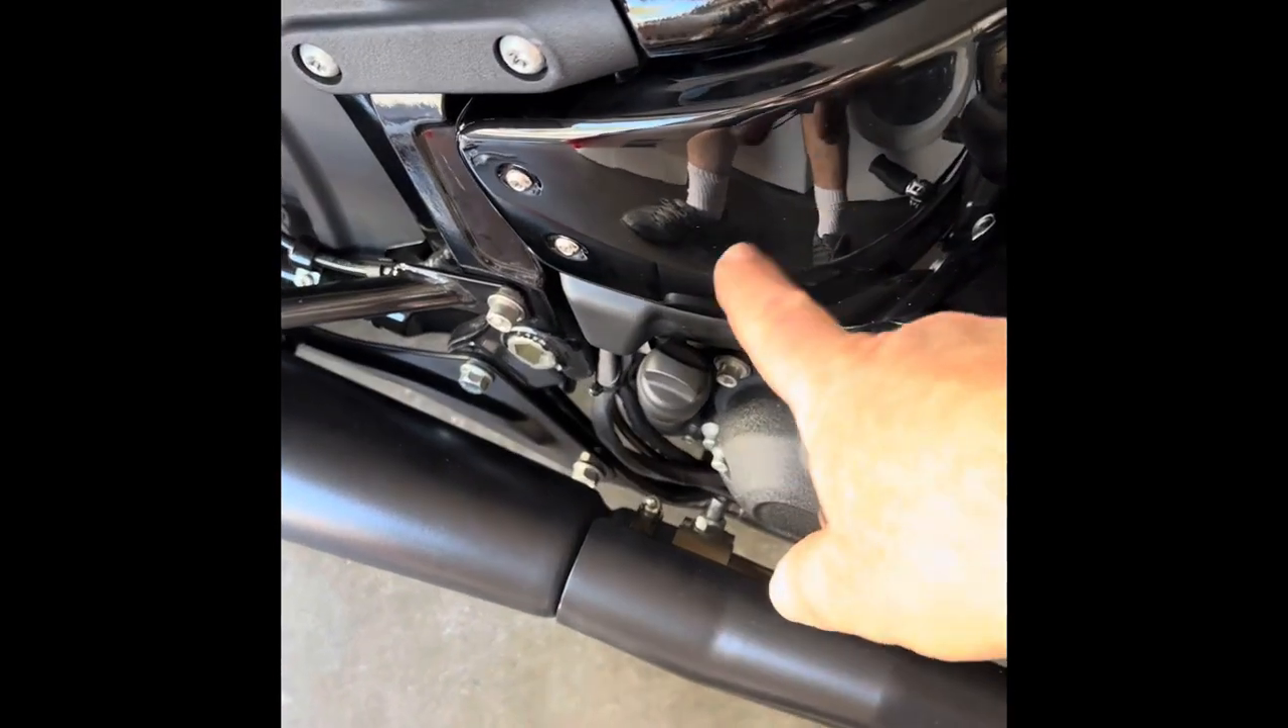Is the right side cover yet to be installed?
No.